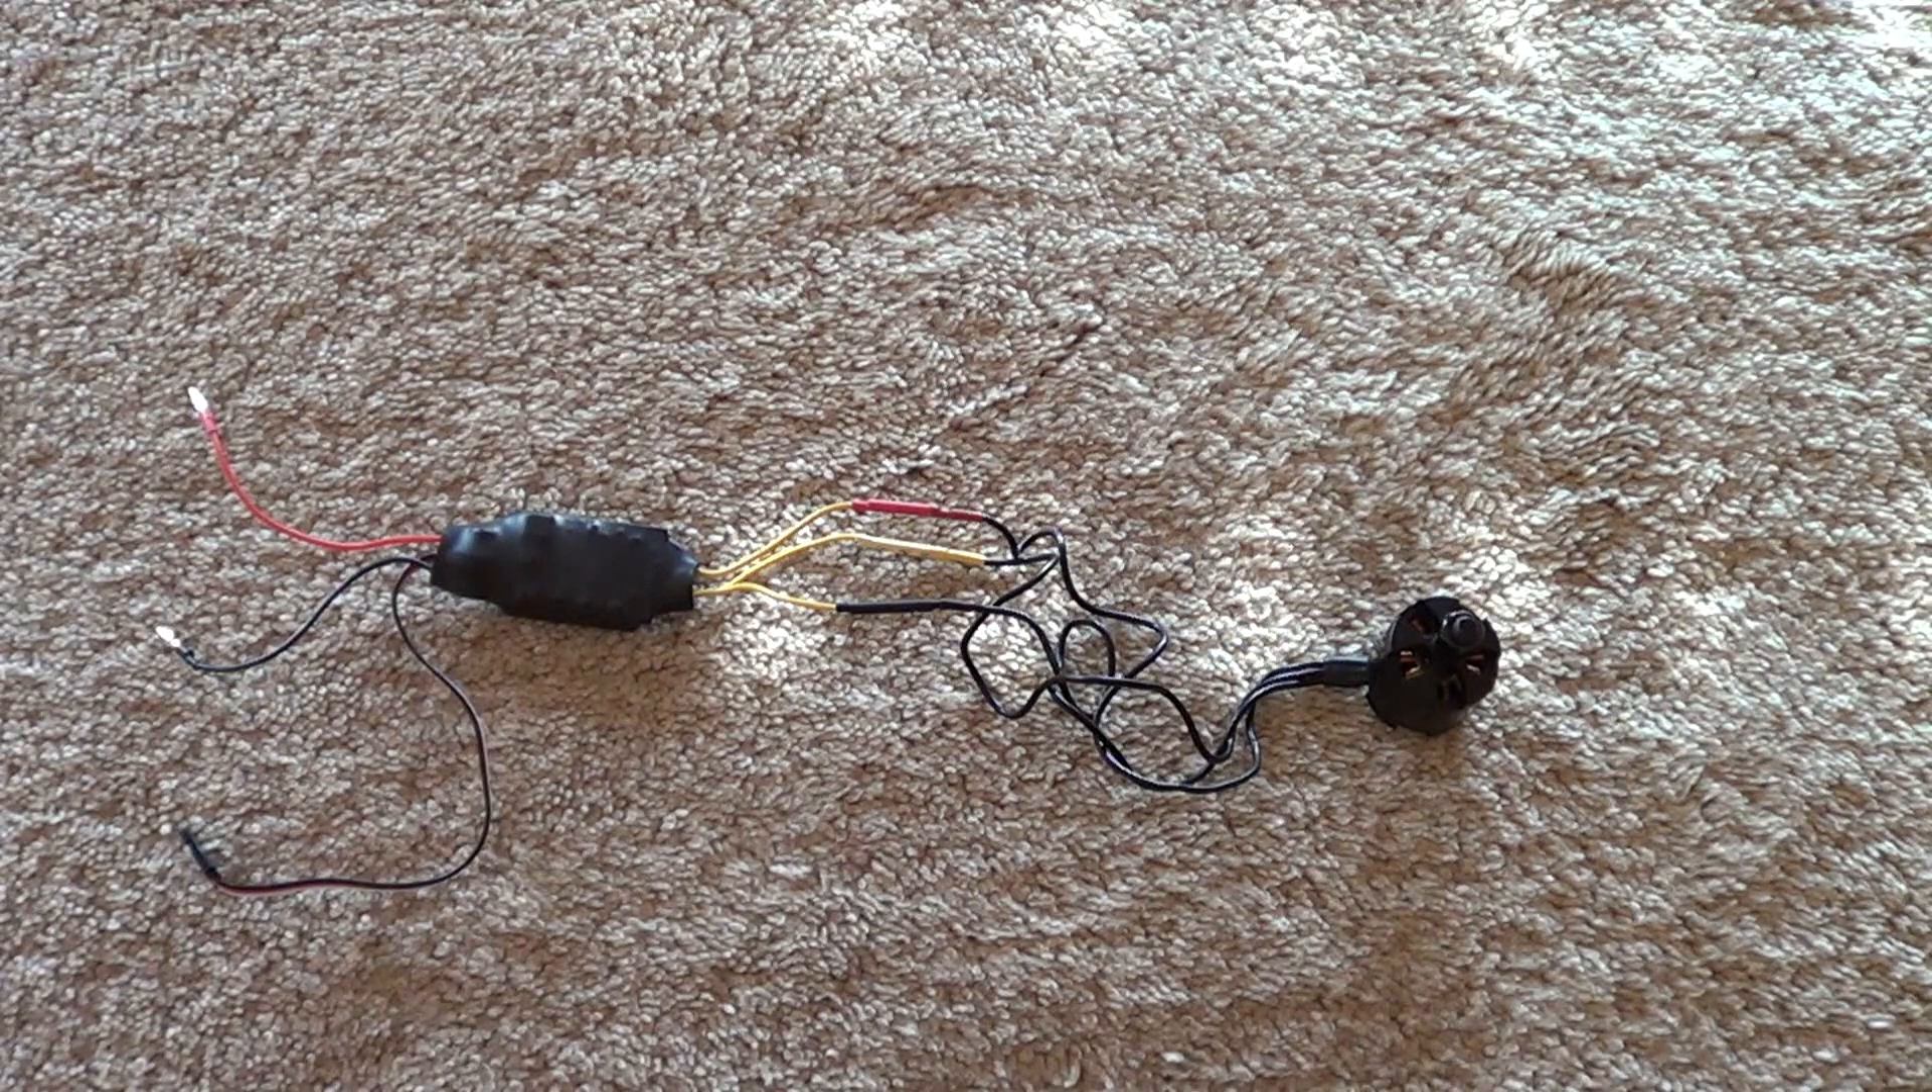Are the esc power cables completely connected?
No.